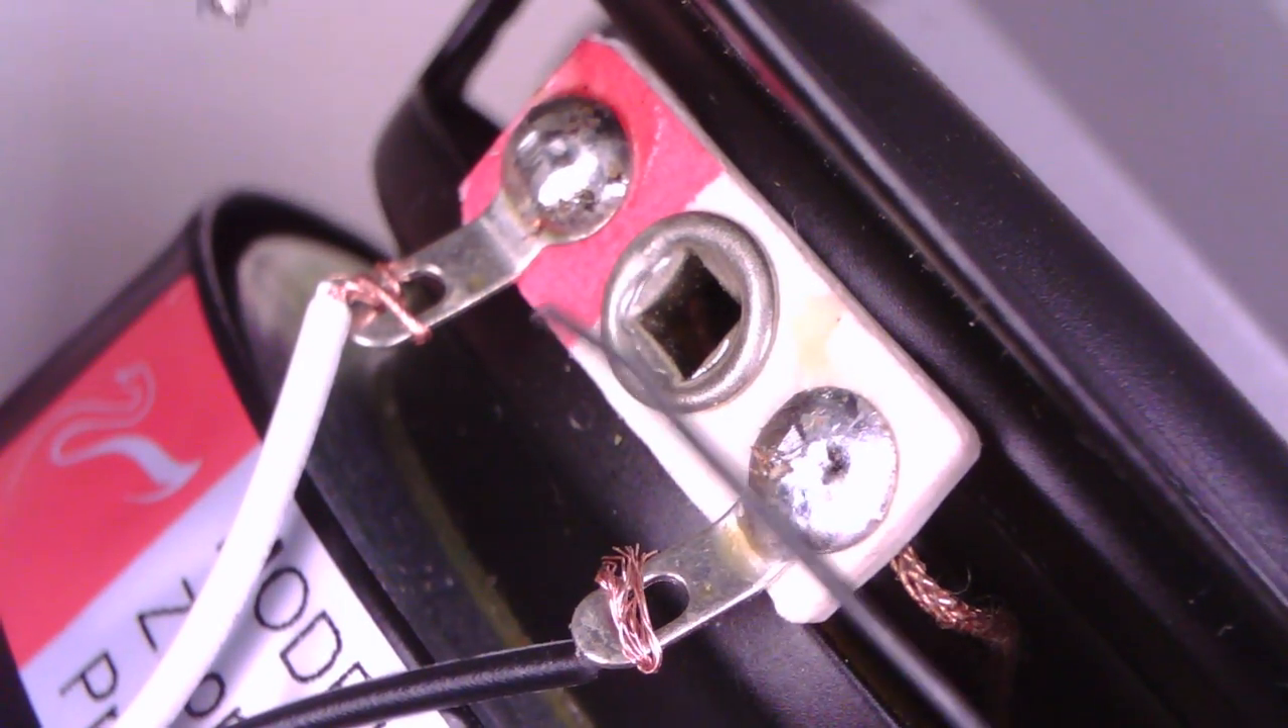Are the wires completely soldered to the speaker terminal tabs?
No.